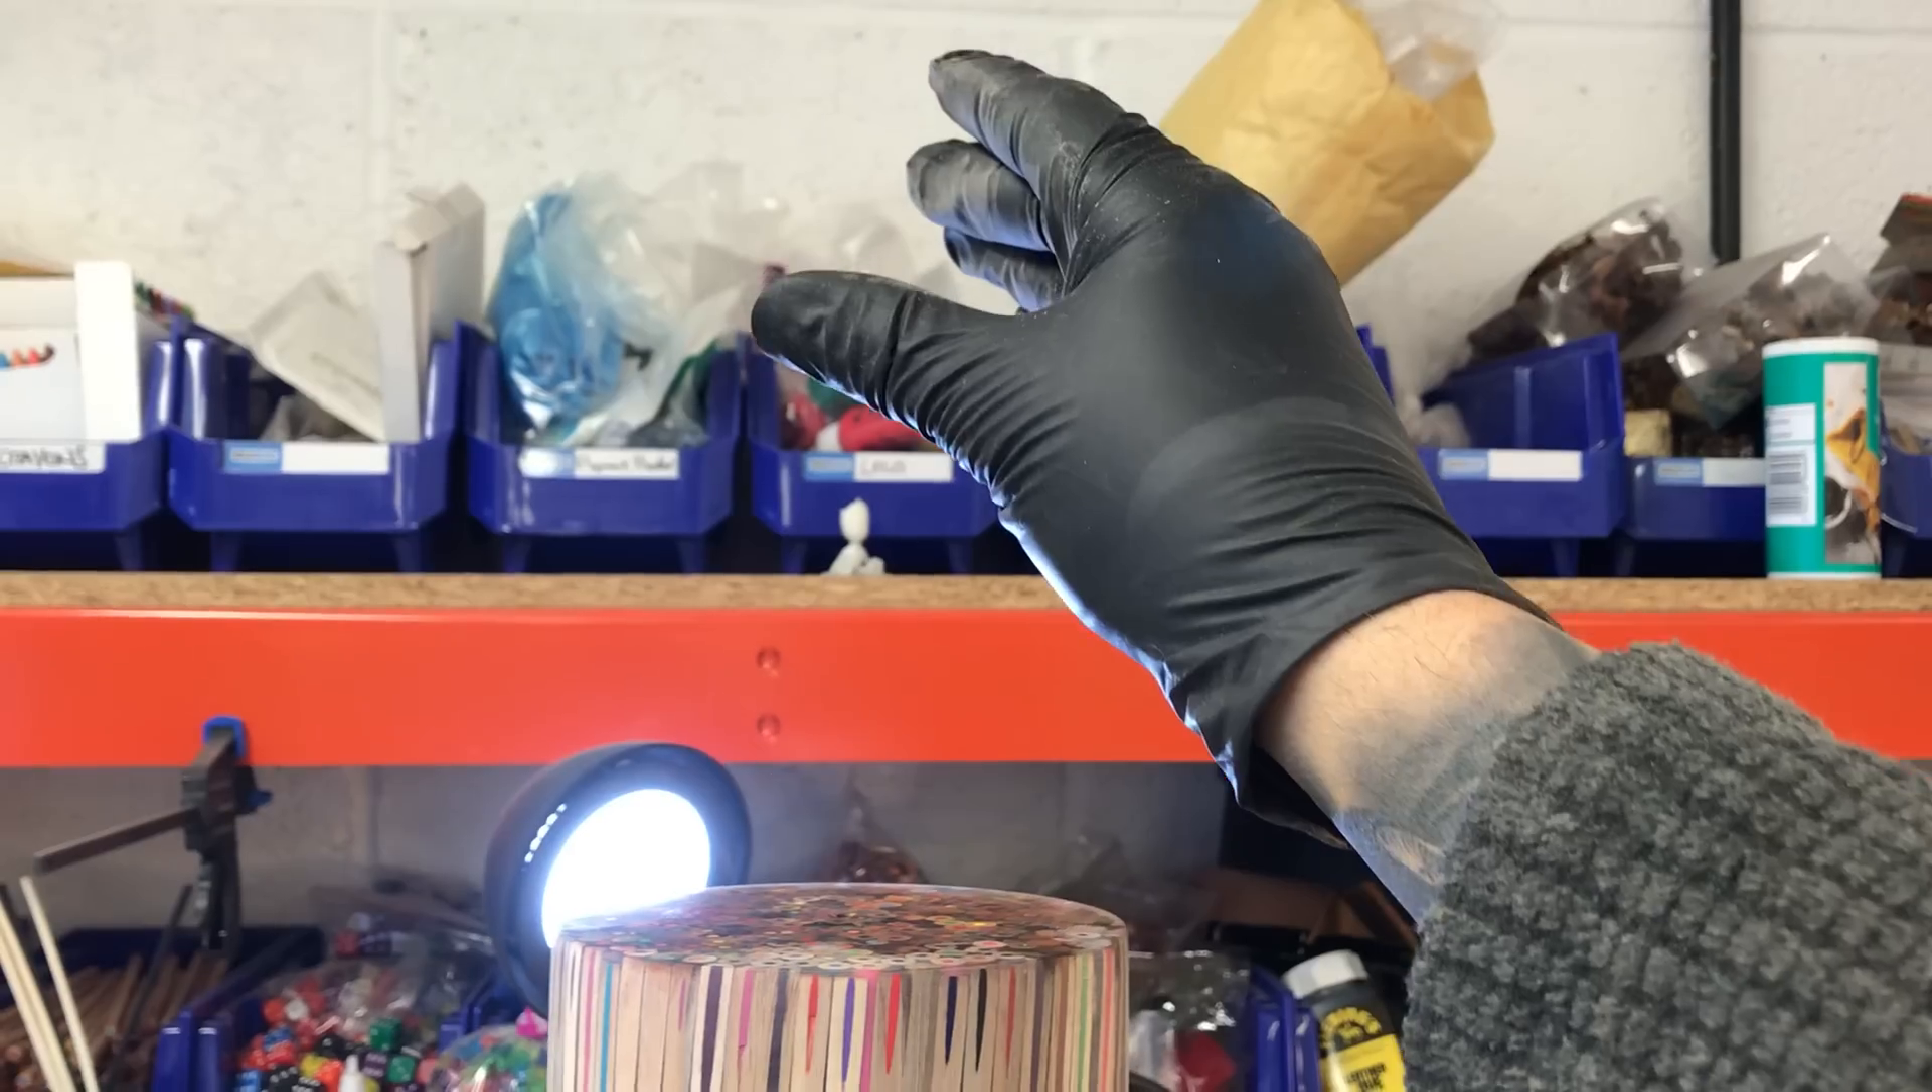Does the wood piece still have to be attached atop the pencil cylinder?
Yes.